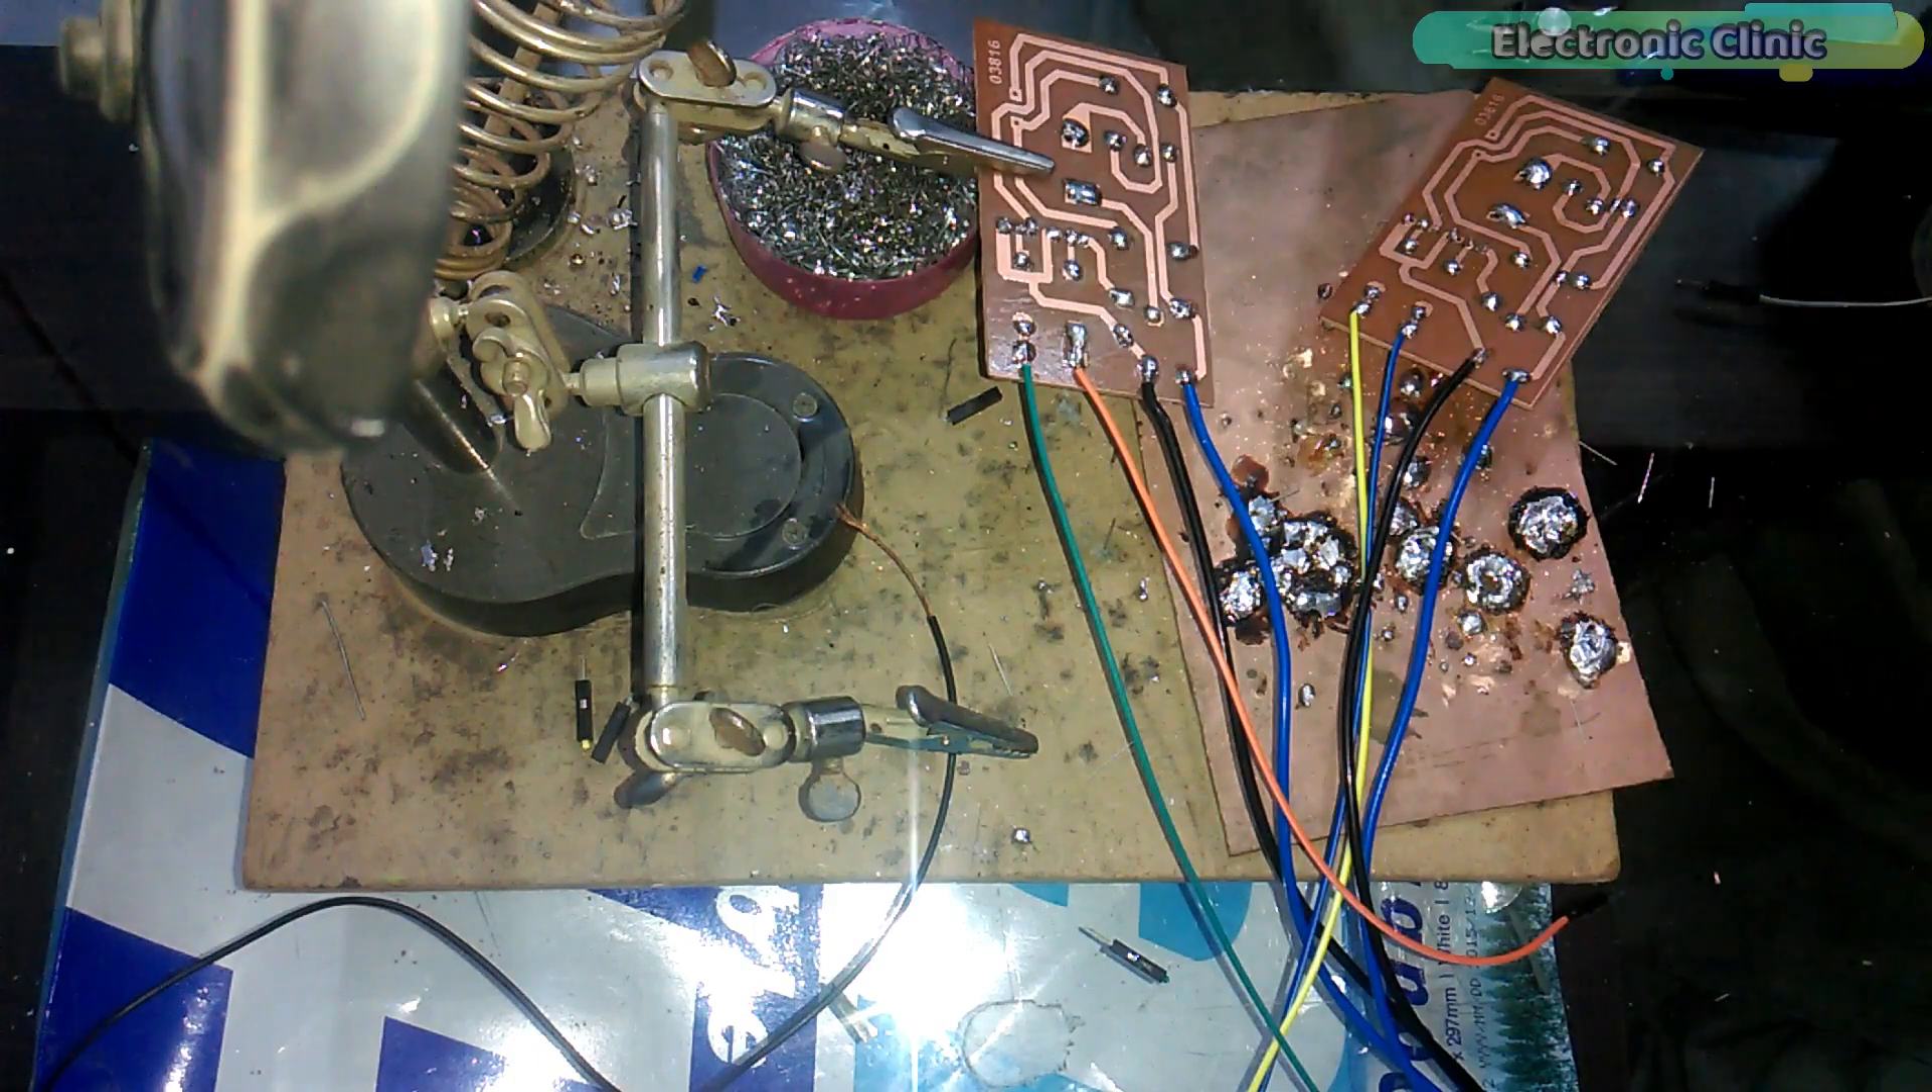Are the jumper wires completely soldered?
Yes.